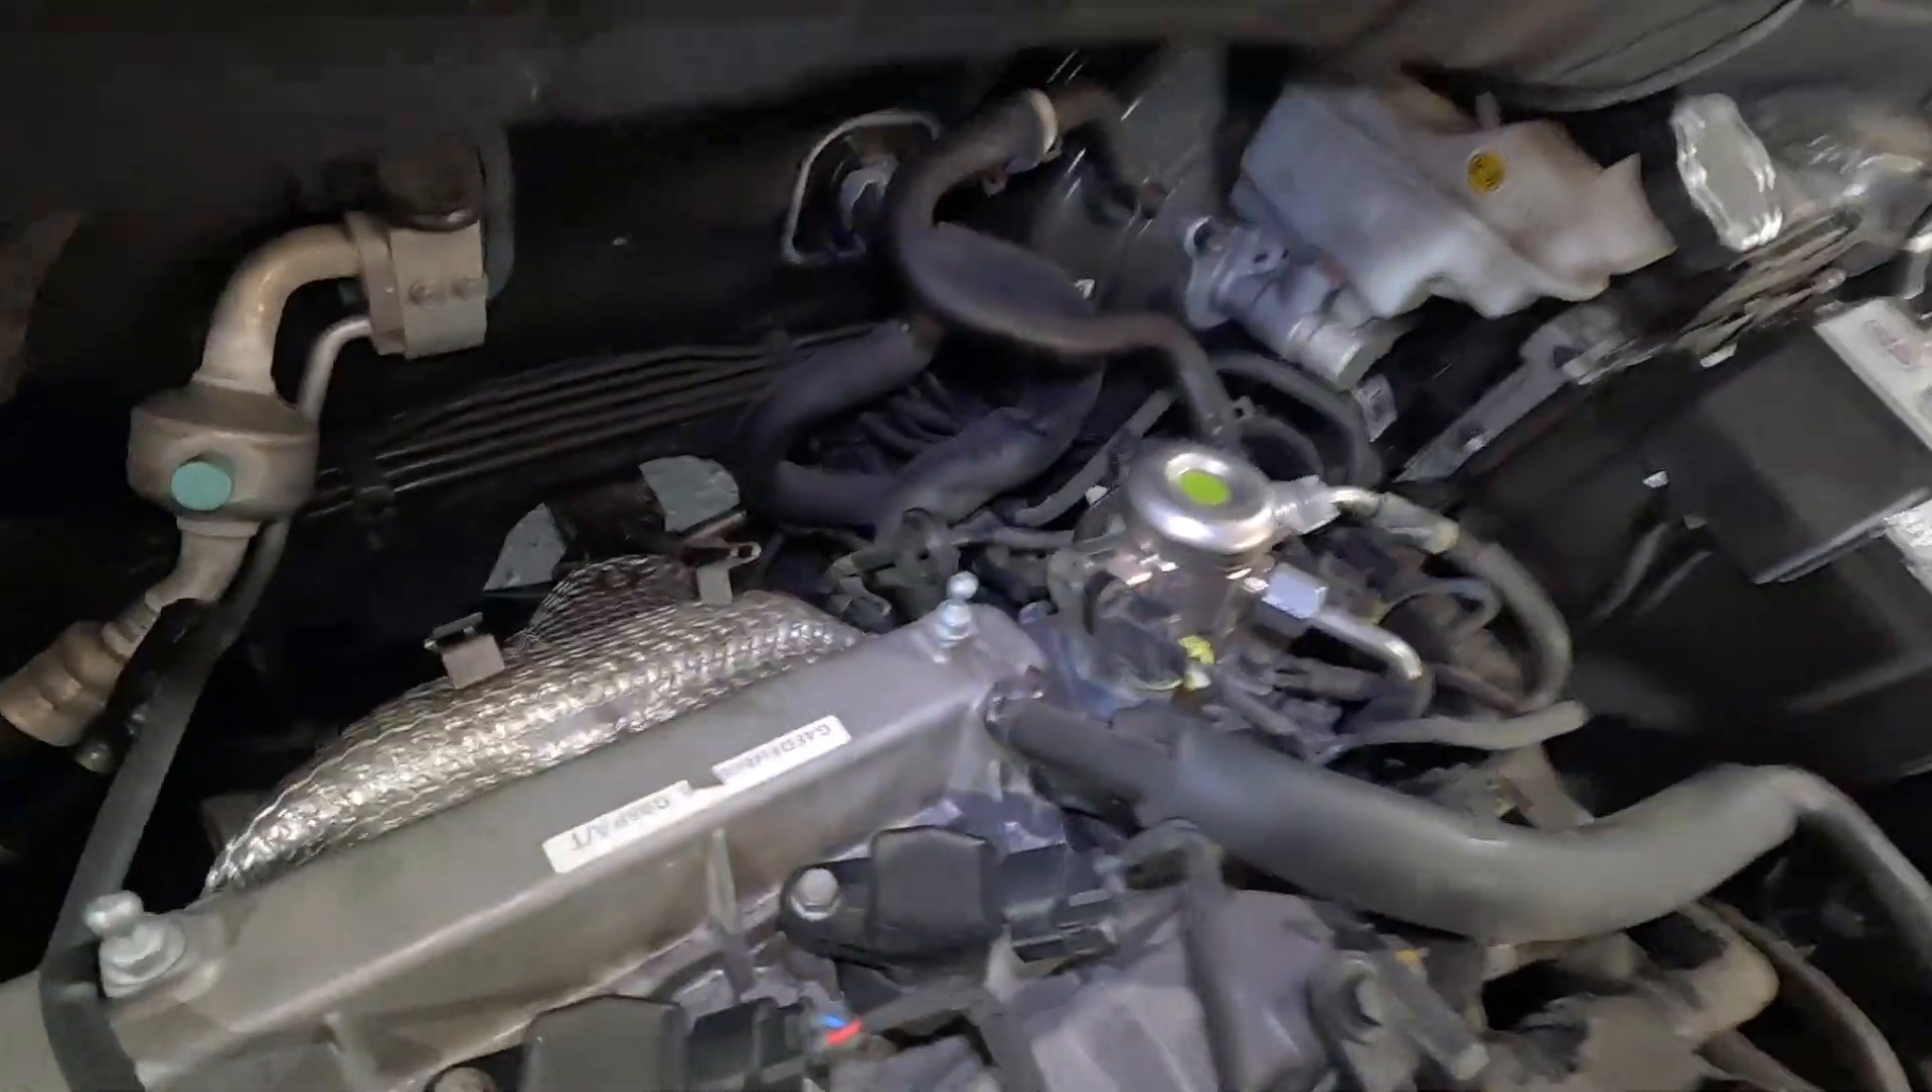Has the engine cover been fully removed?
Yes.